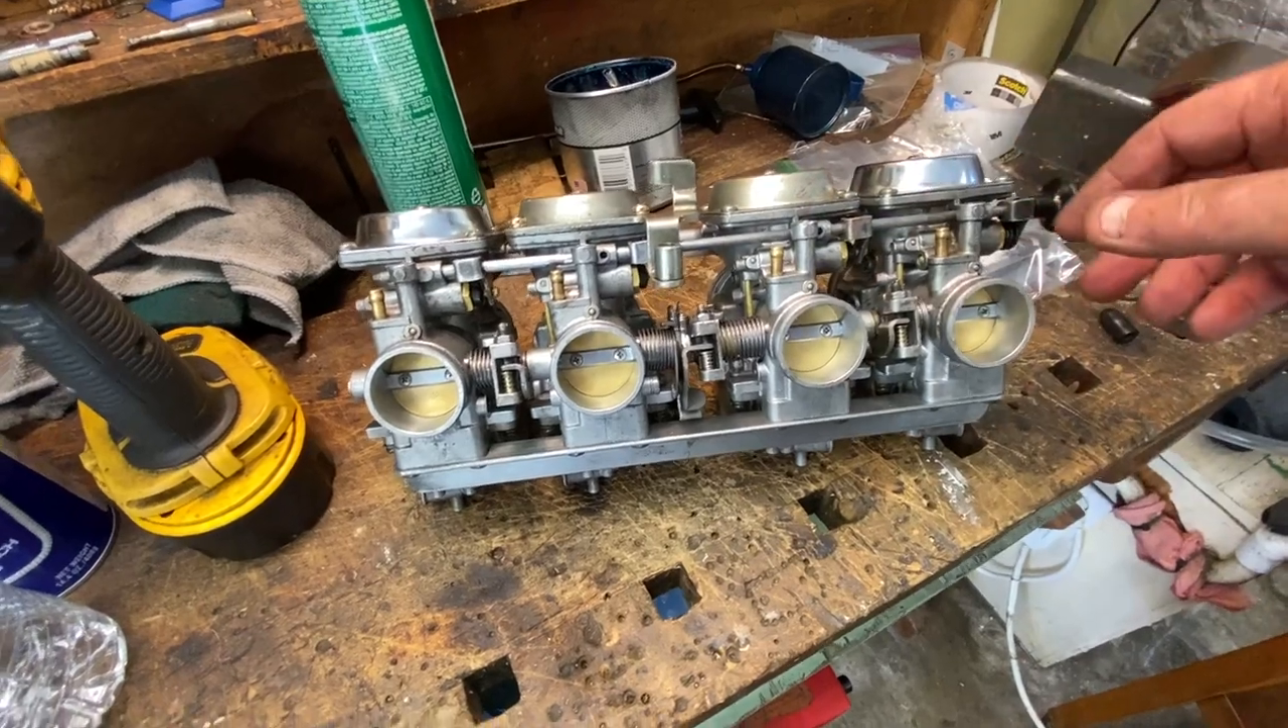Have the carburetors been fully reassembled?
Yes.